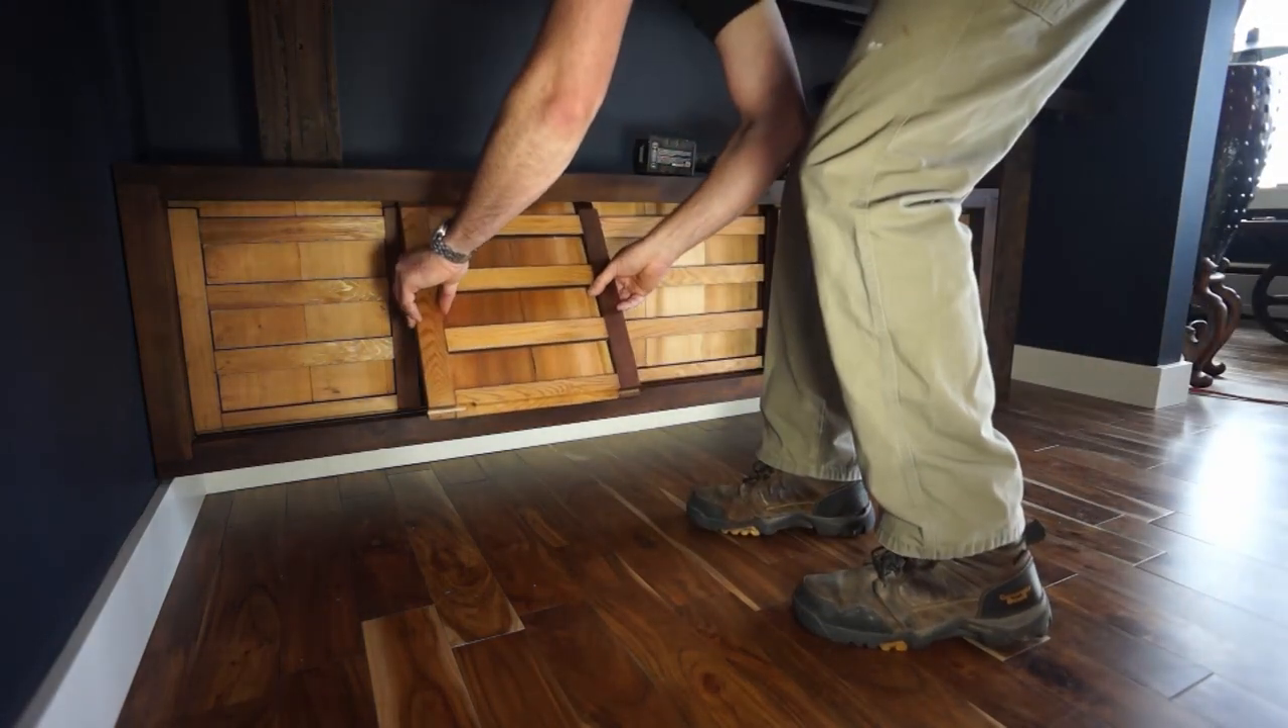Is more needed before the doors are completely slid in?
Yes.